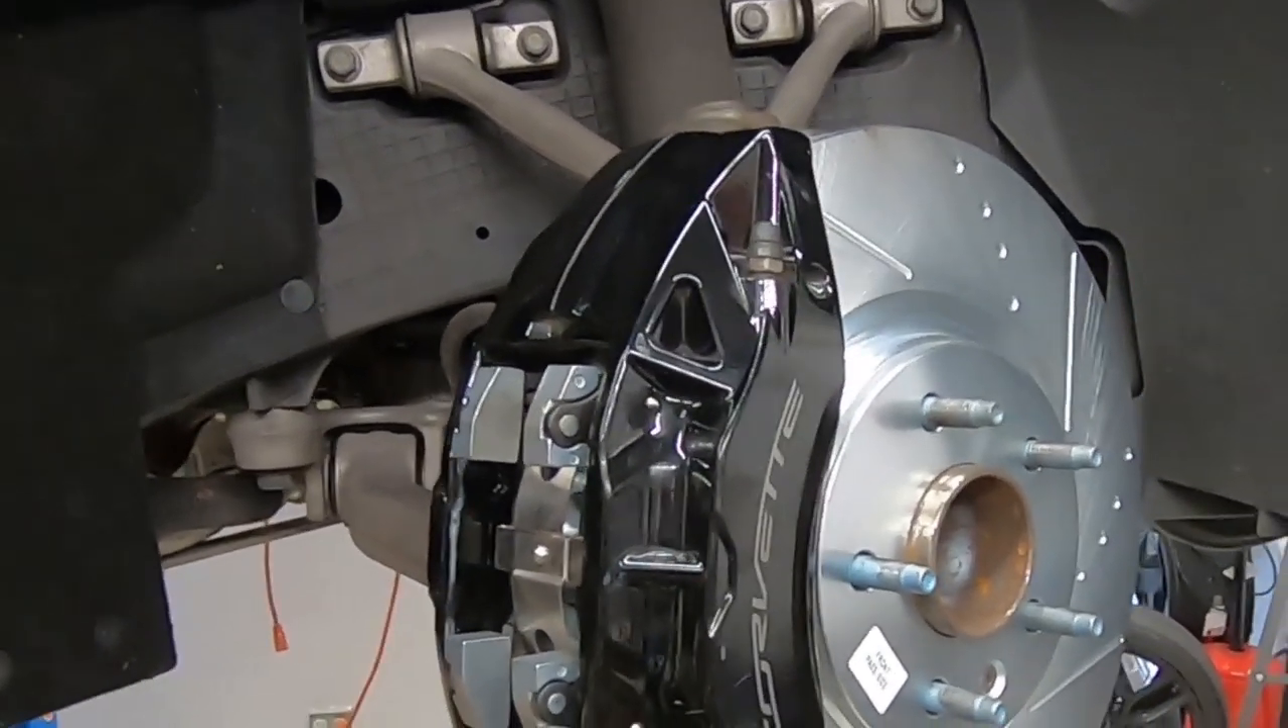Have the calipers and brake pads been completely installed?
Yes.